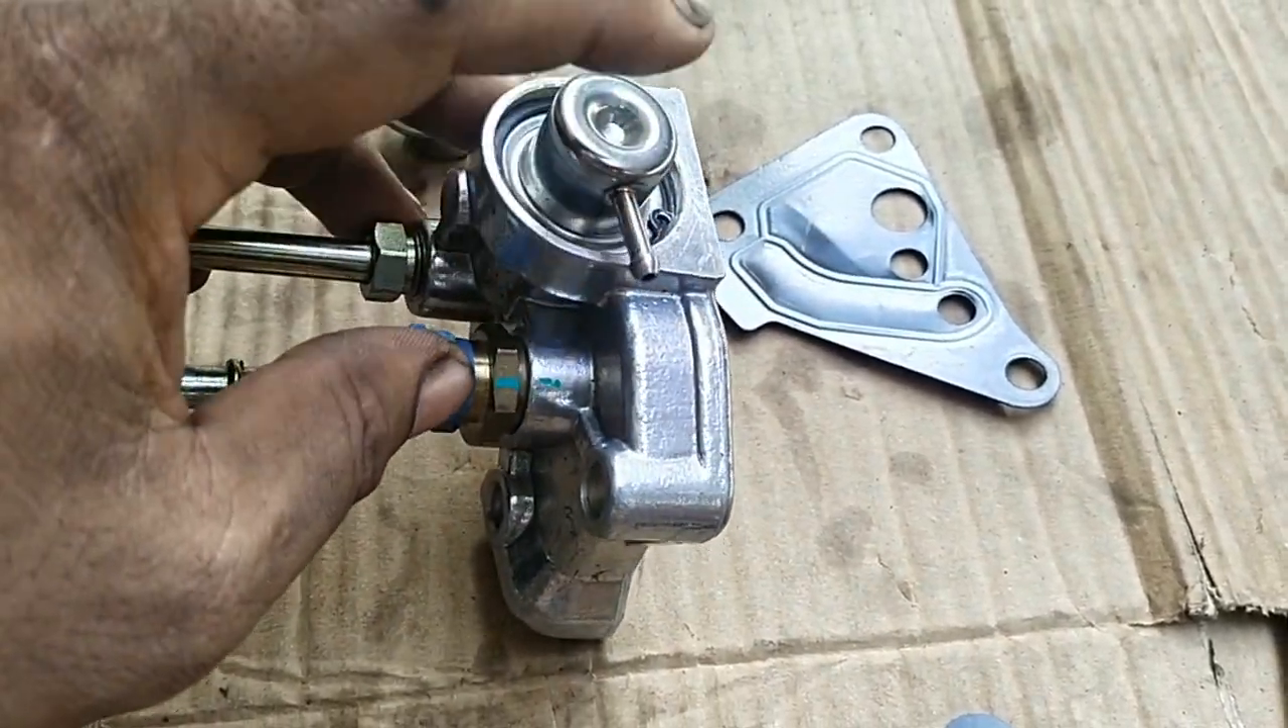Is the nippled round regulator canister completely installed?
Yes.